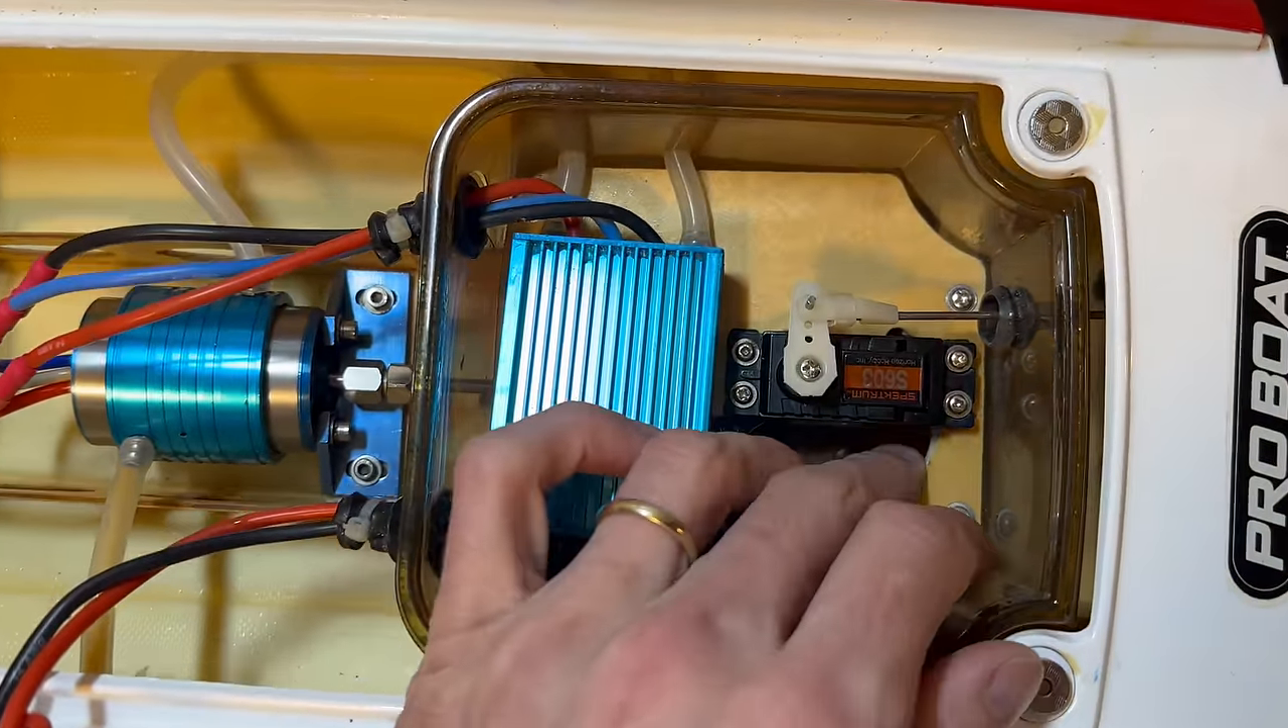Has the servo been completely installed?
Yes.